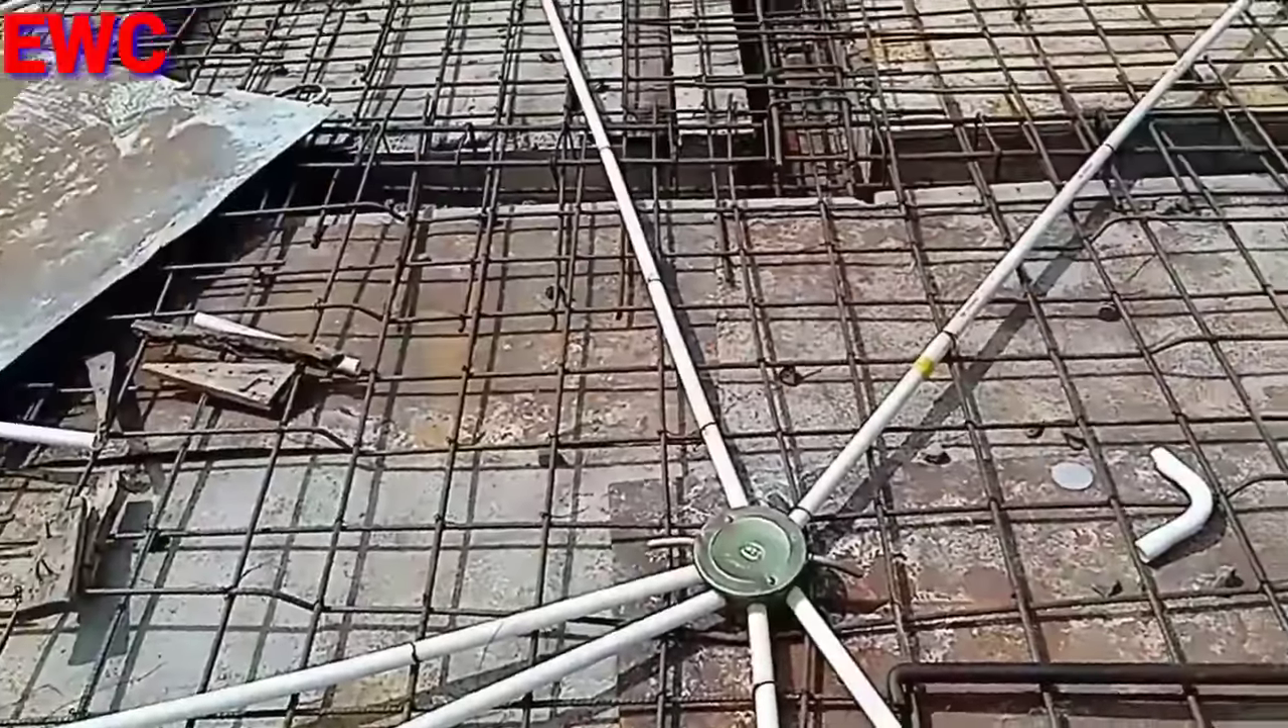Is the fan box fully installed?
Yes.